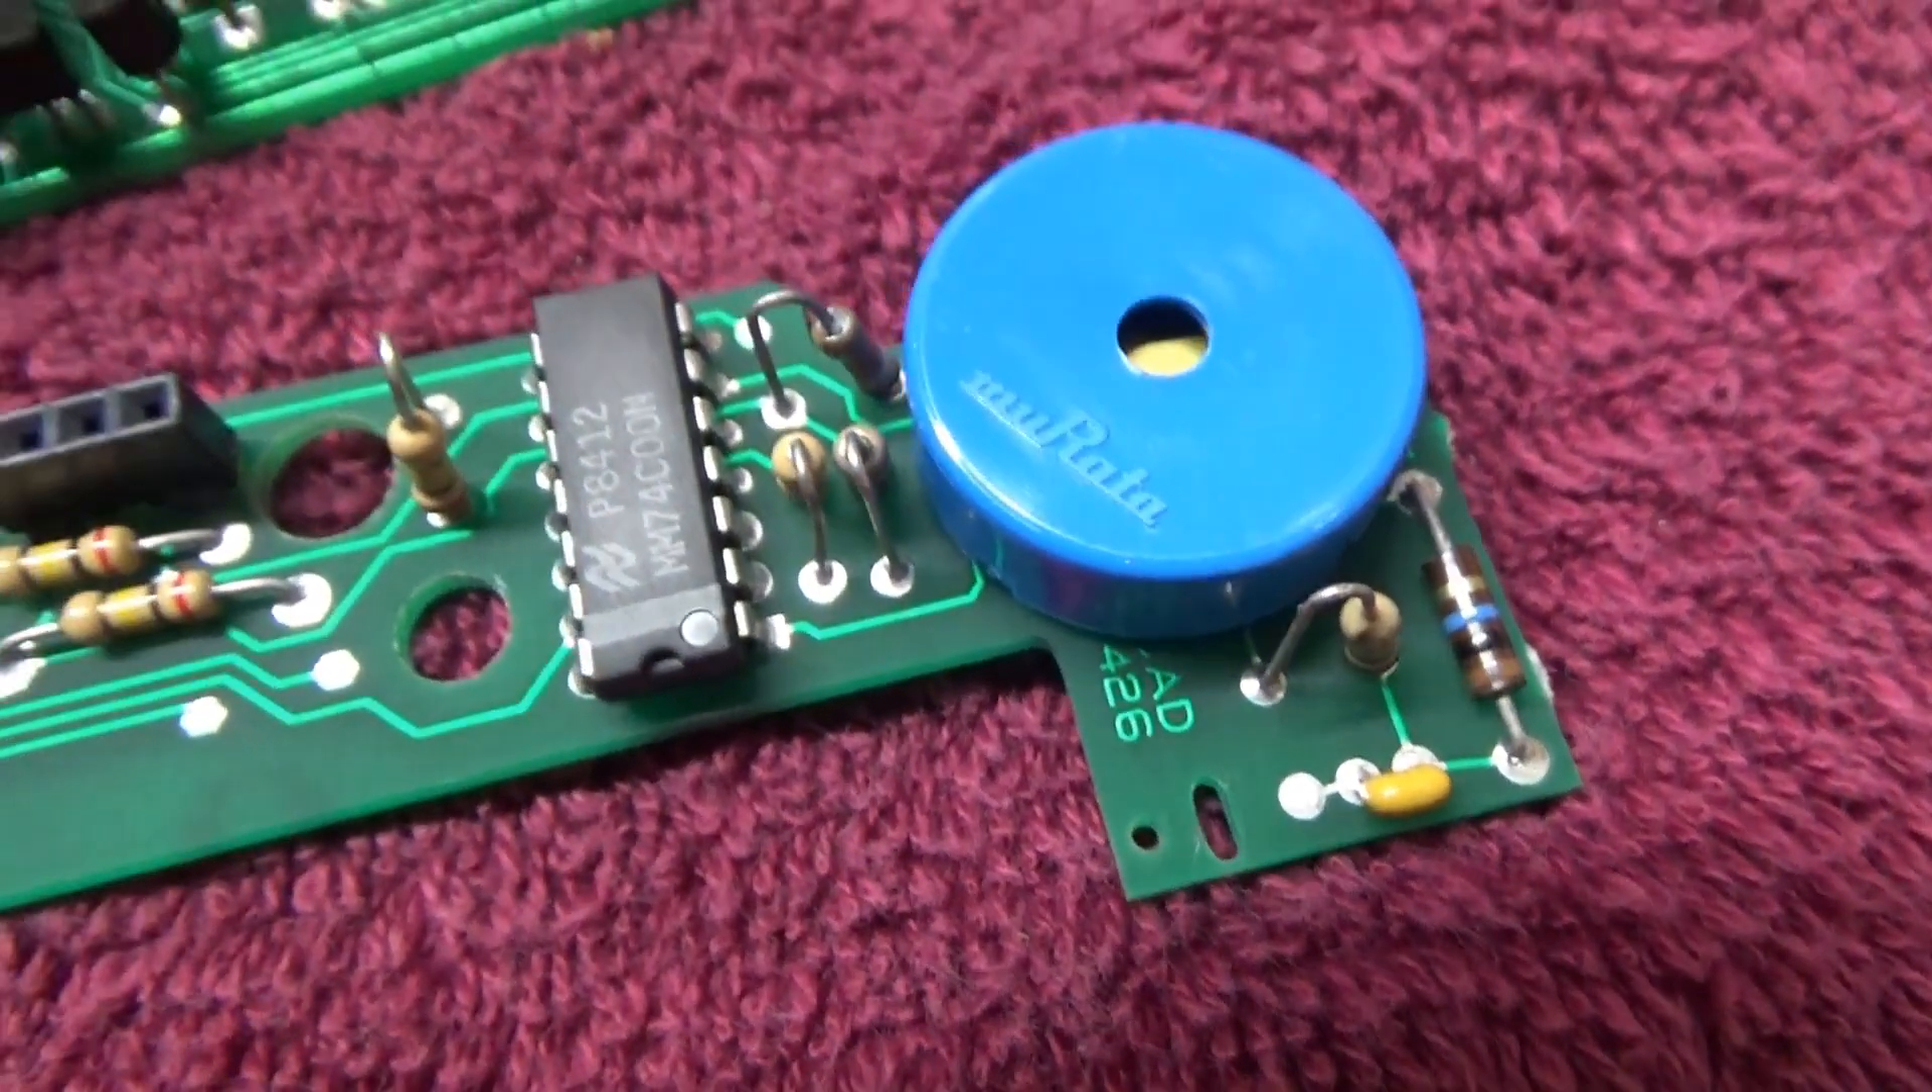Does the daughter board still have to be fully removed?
No.